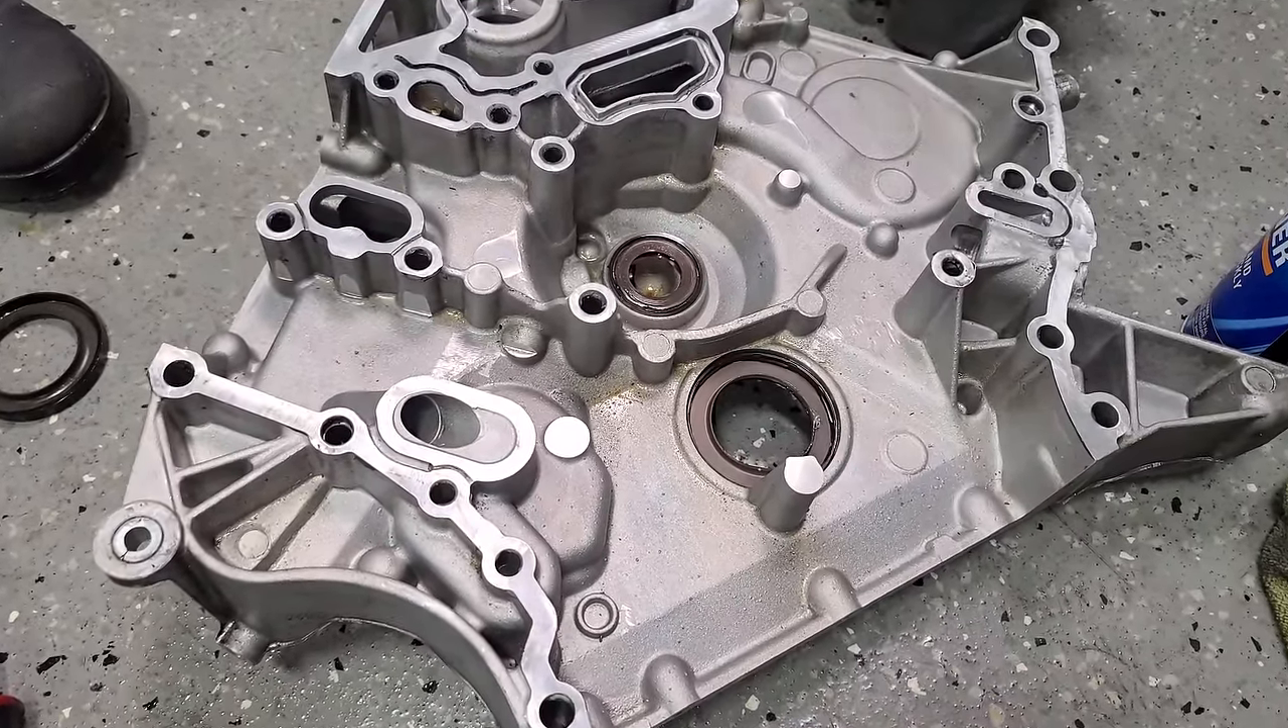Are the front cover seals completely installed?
Yes.